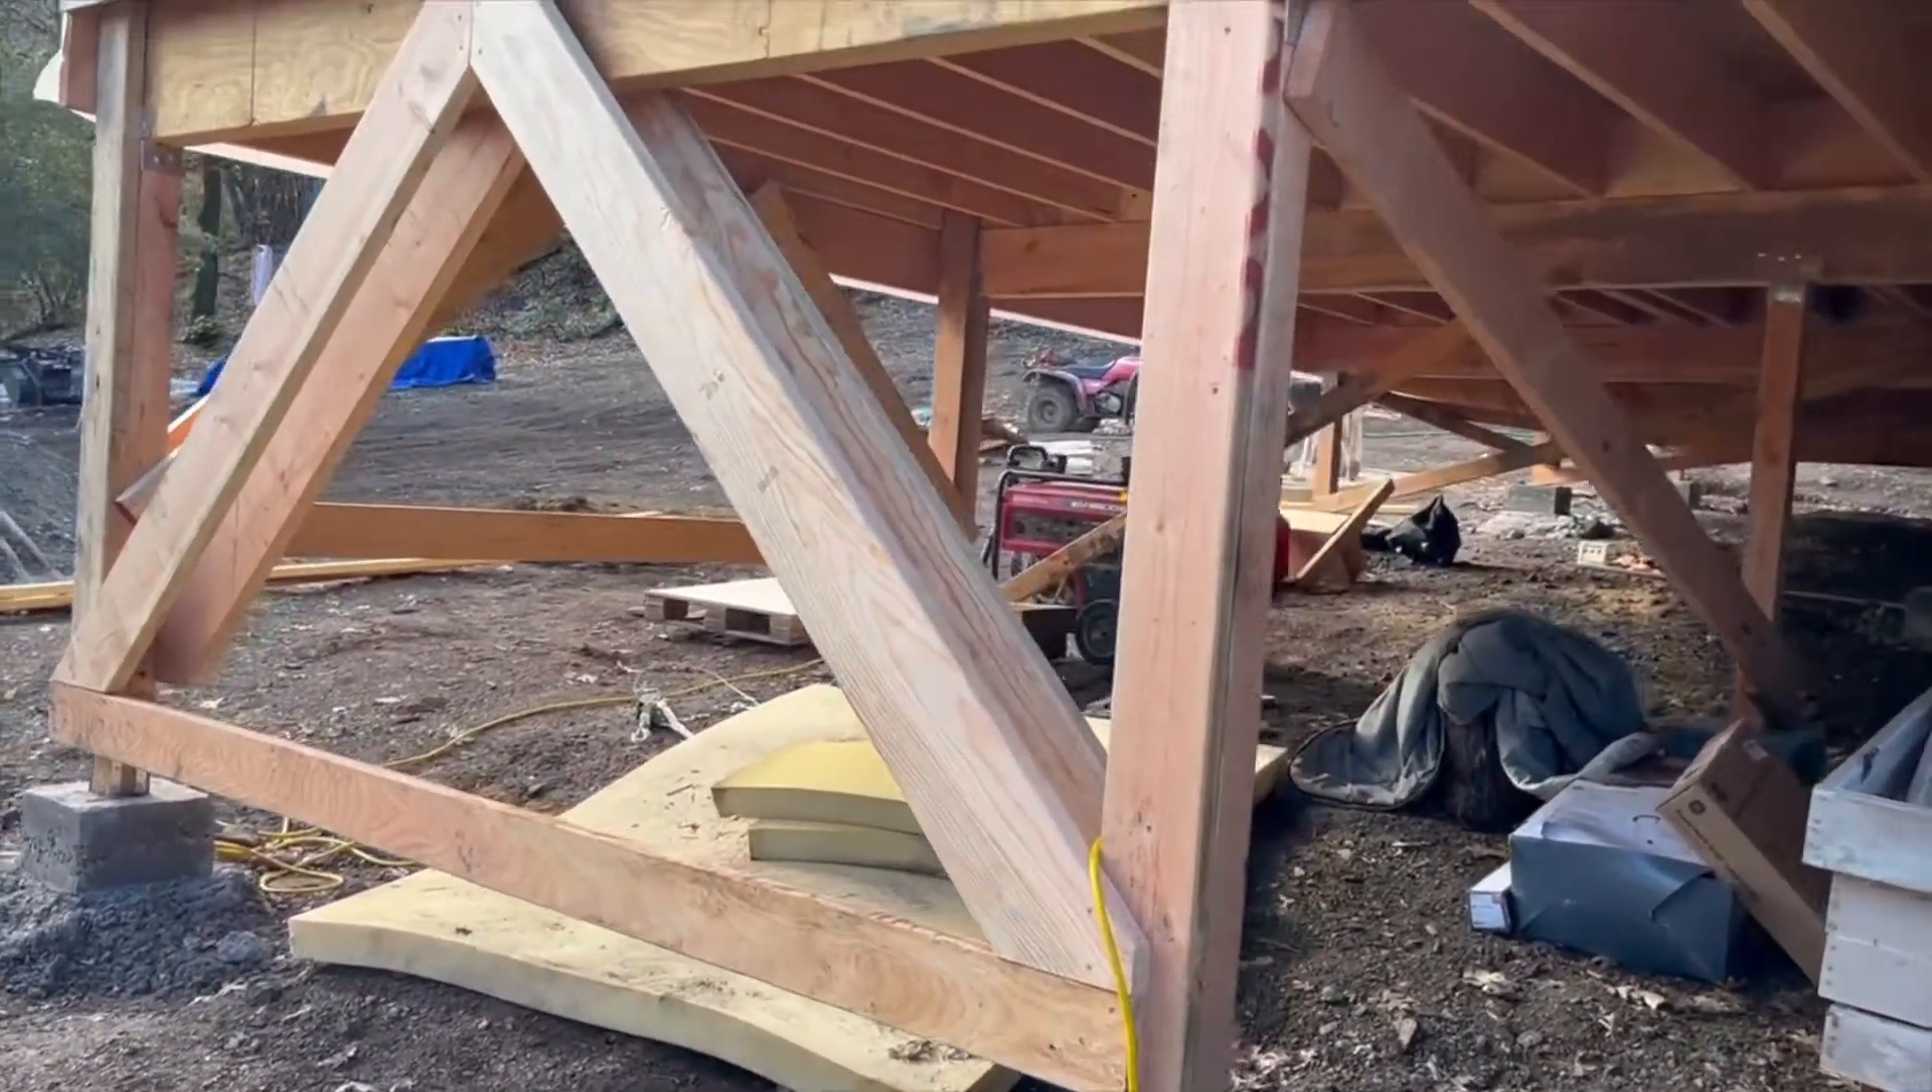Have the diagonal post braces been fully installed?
Yes.